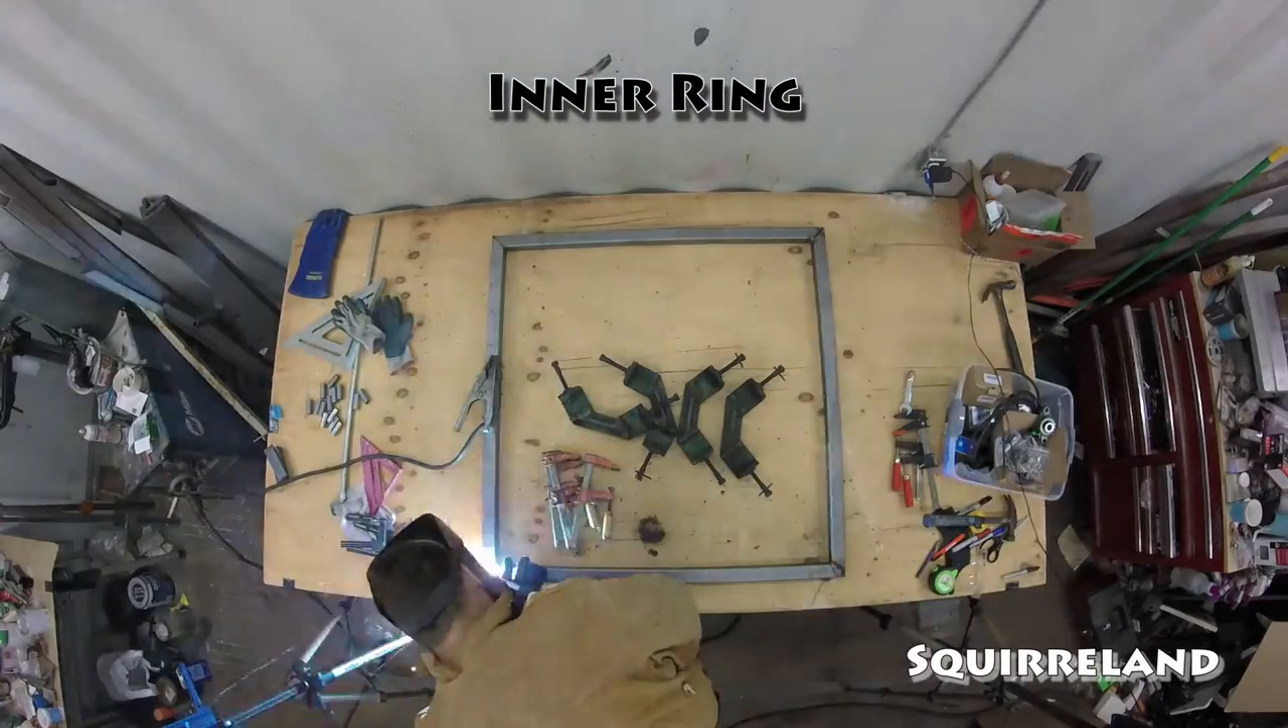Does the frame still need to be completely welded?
Yes.